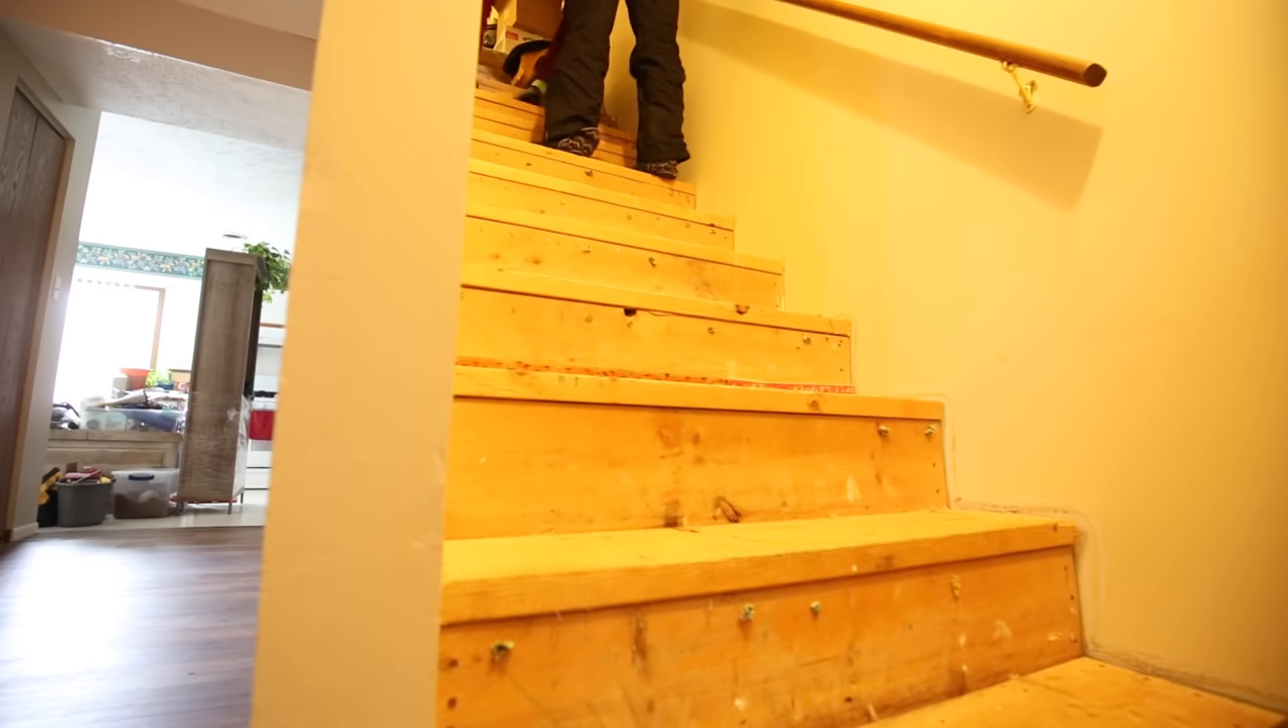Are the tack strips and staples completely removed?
No.